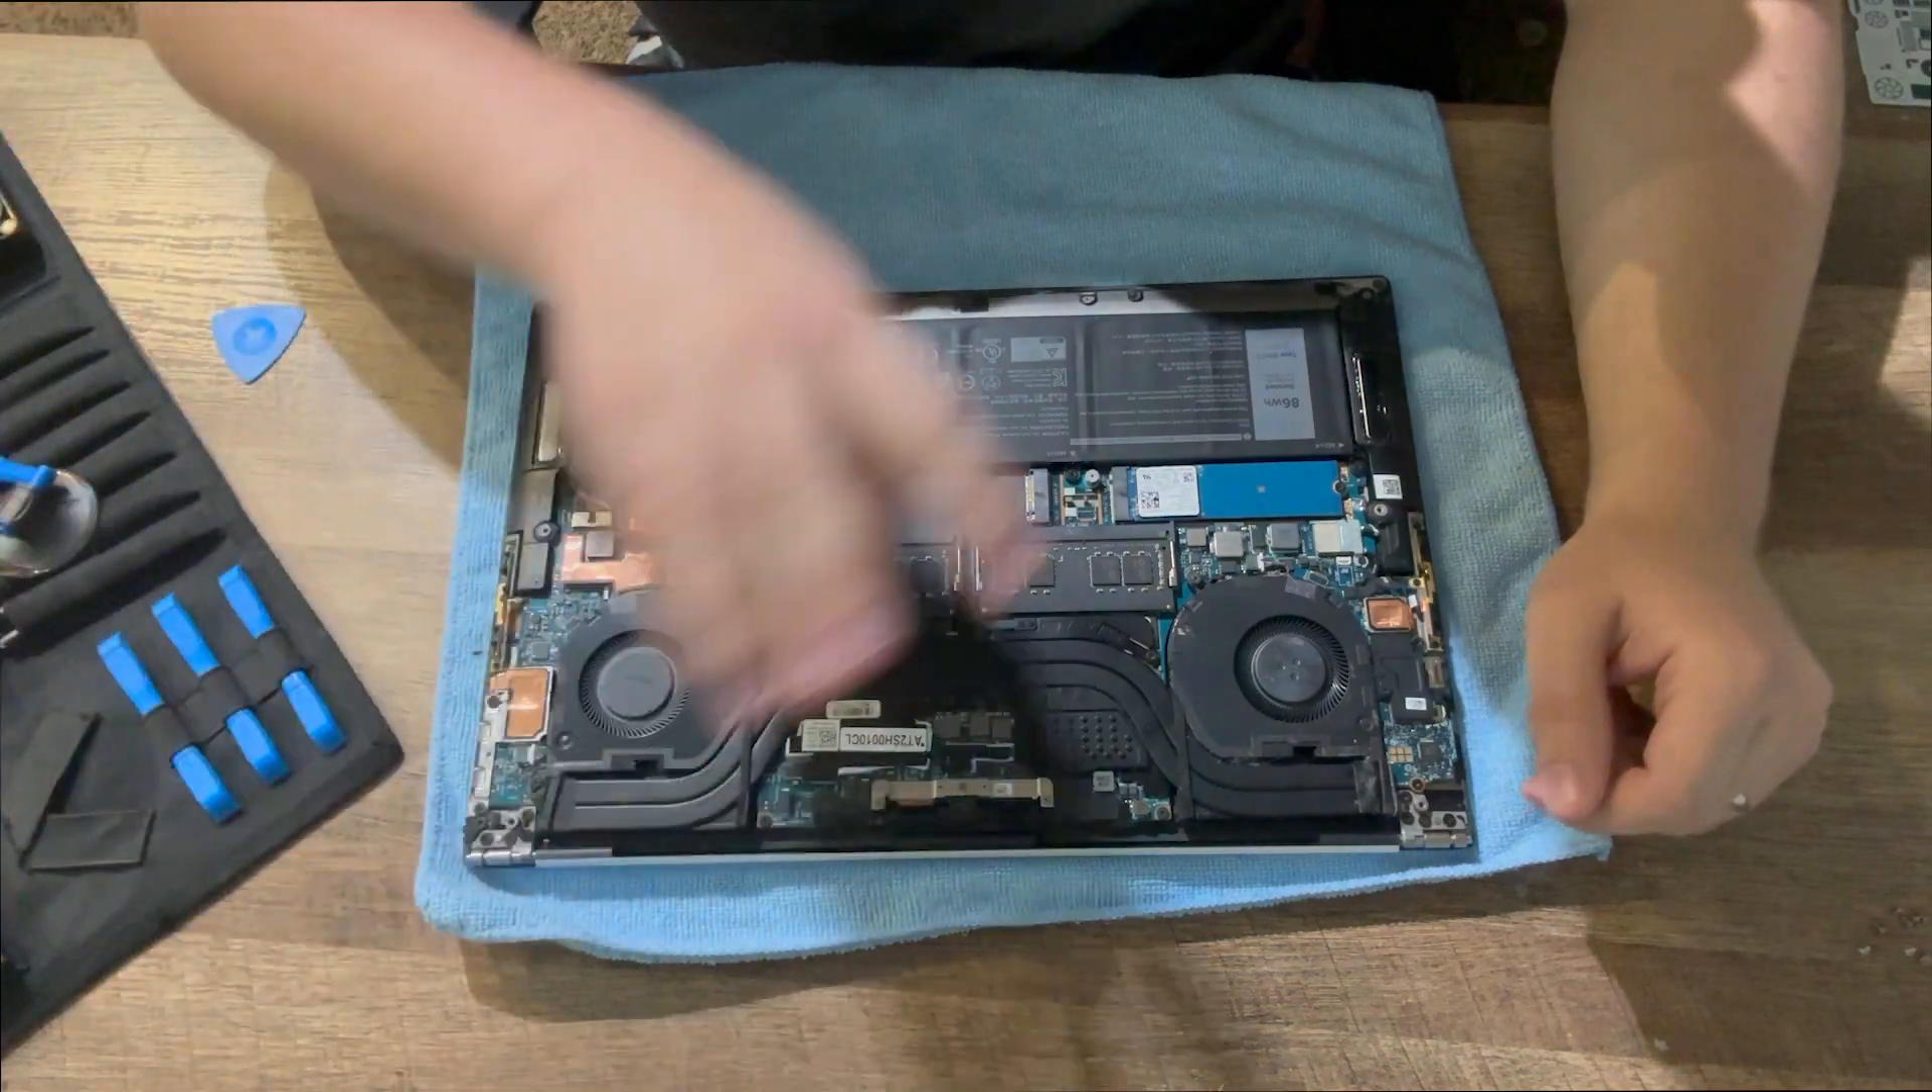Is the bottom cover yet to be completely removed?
No.